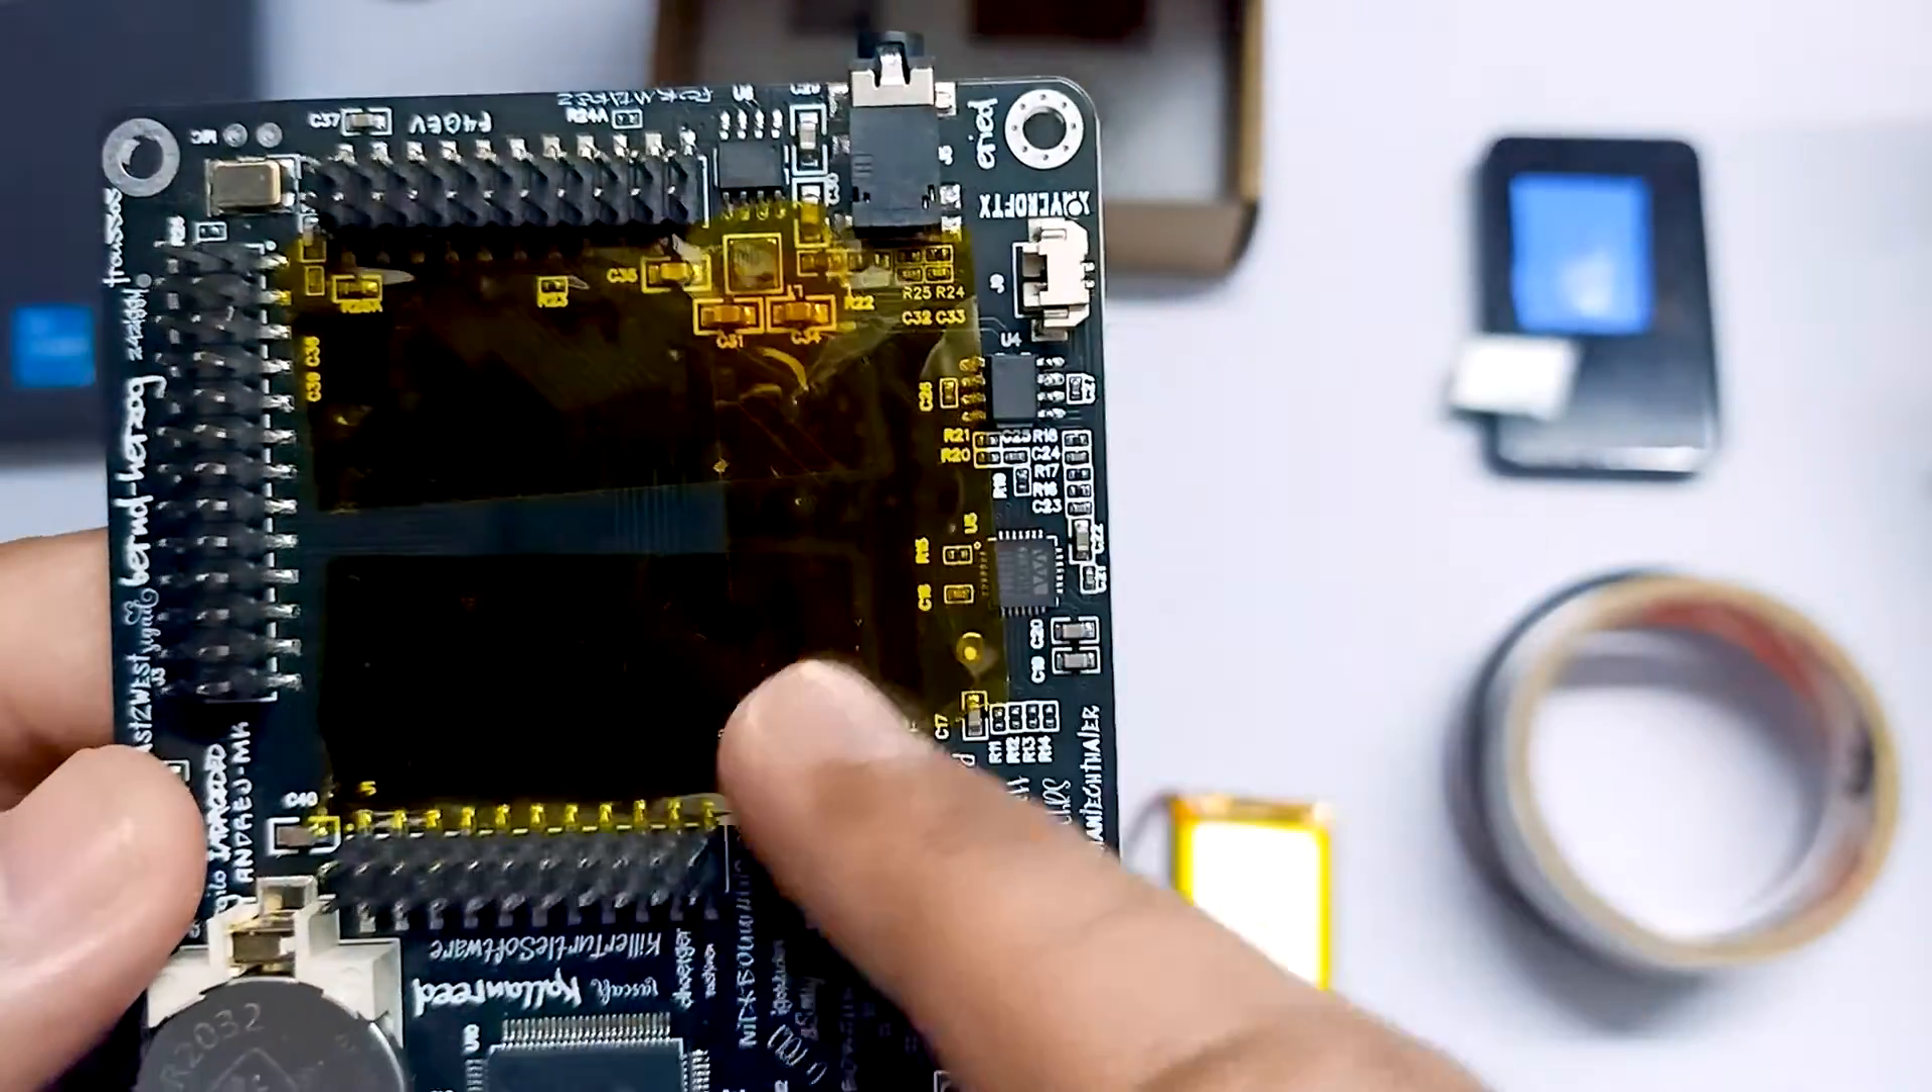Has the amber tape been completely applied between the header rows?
Yes.